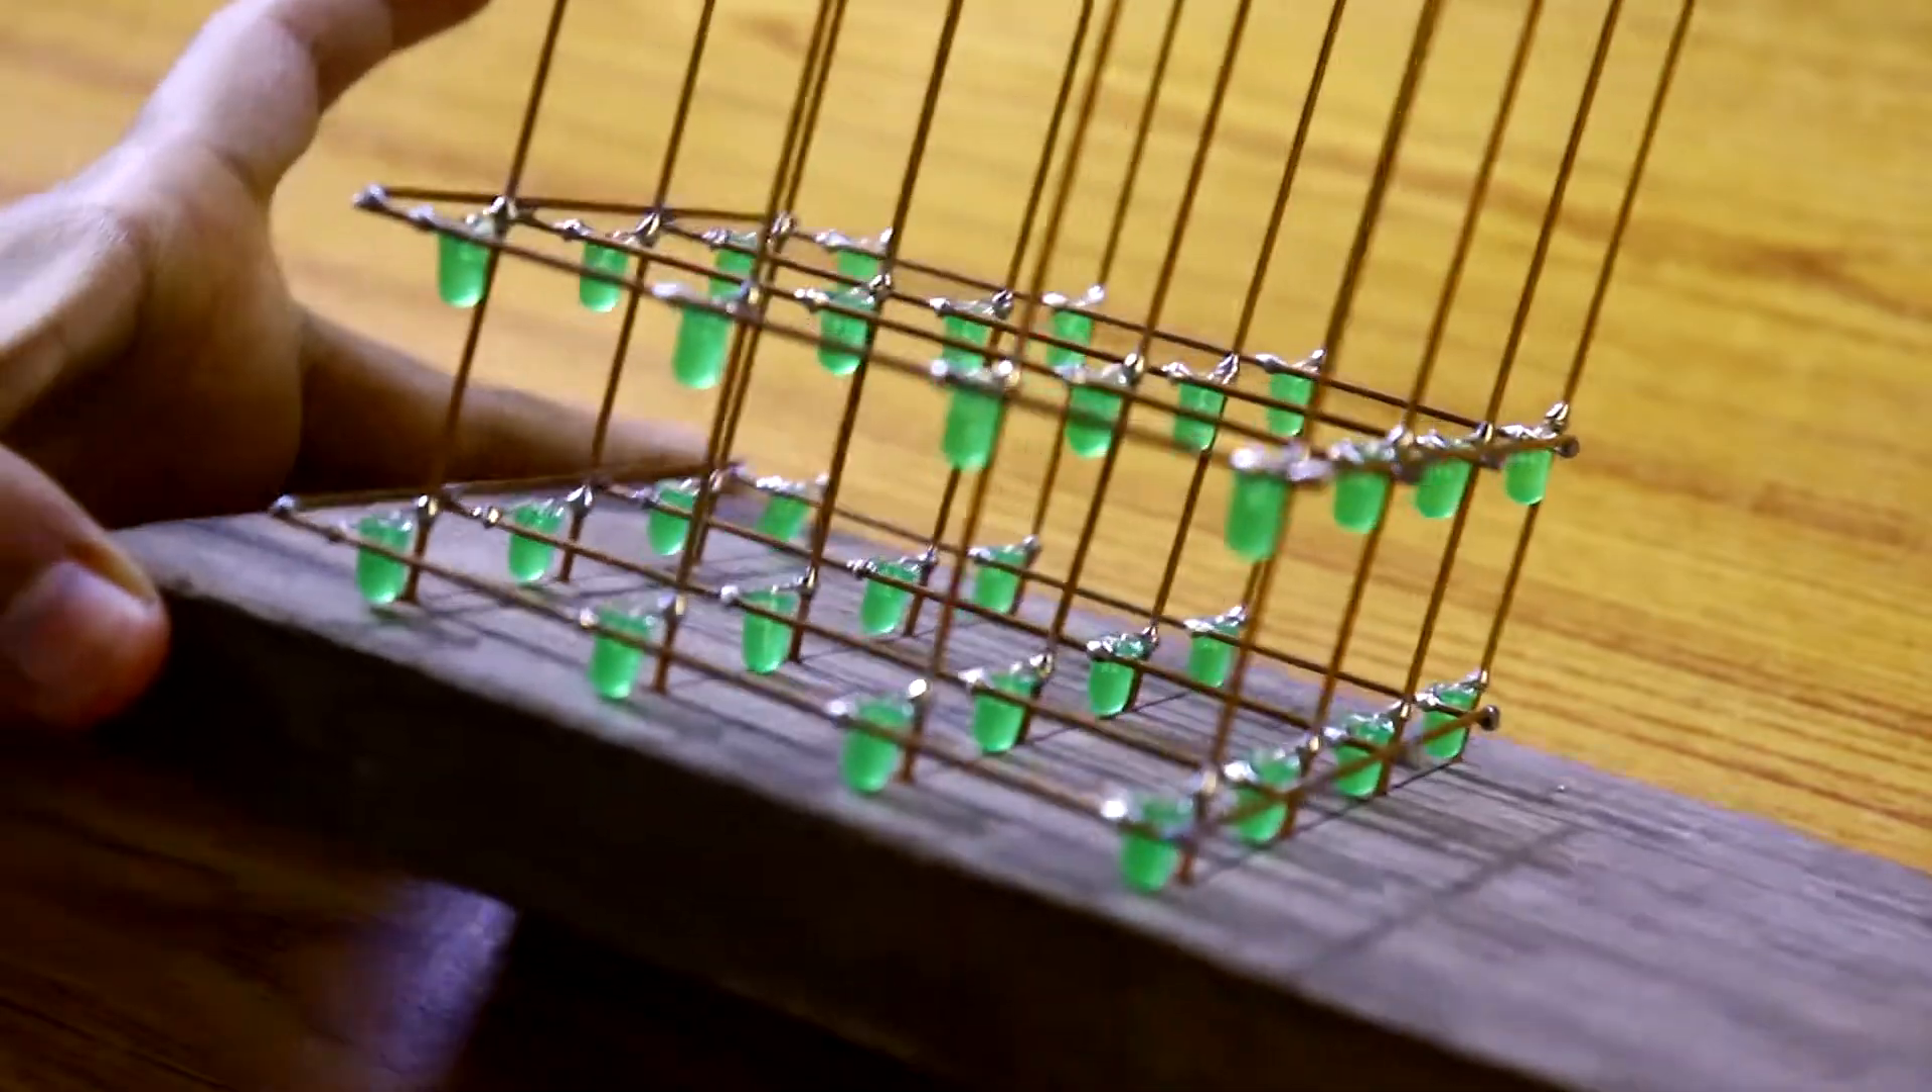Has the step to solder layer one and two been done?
Yes.